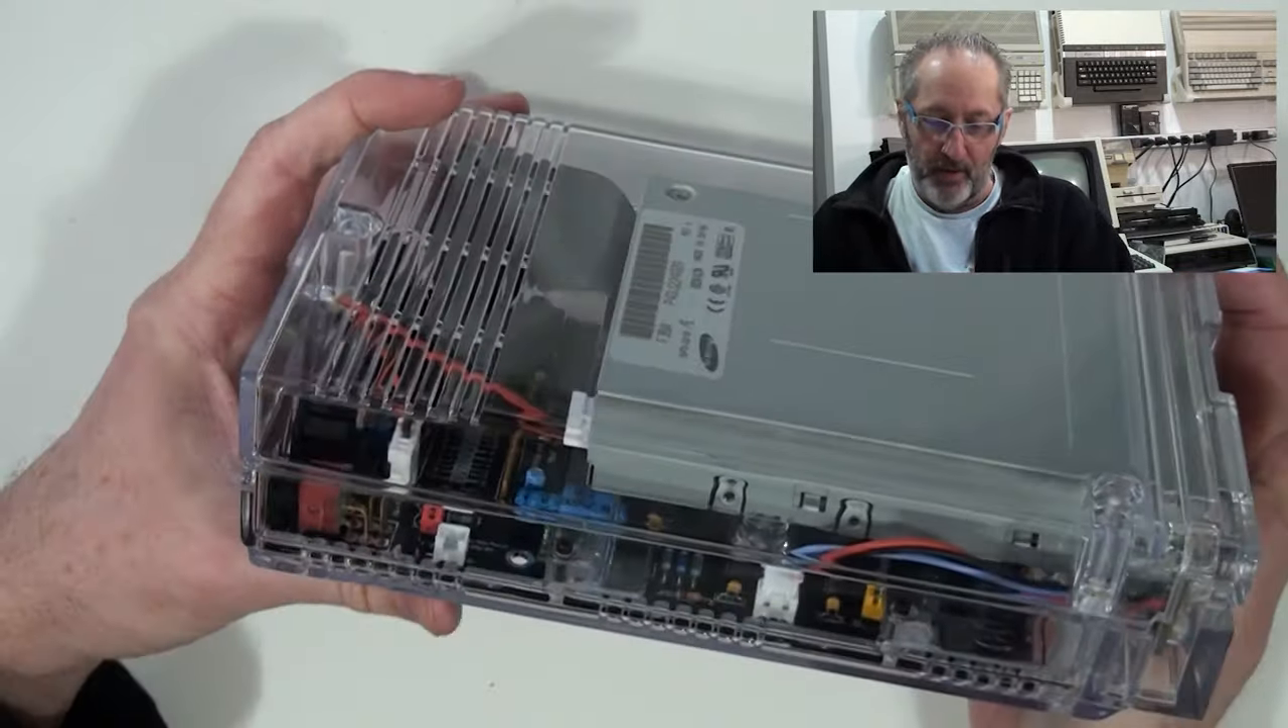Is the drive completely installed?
Yes.